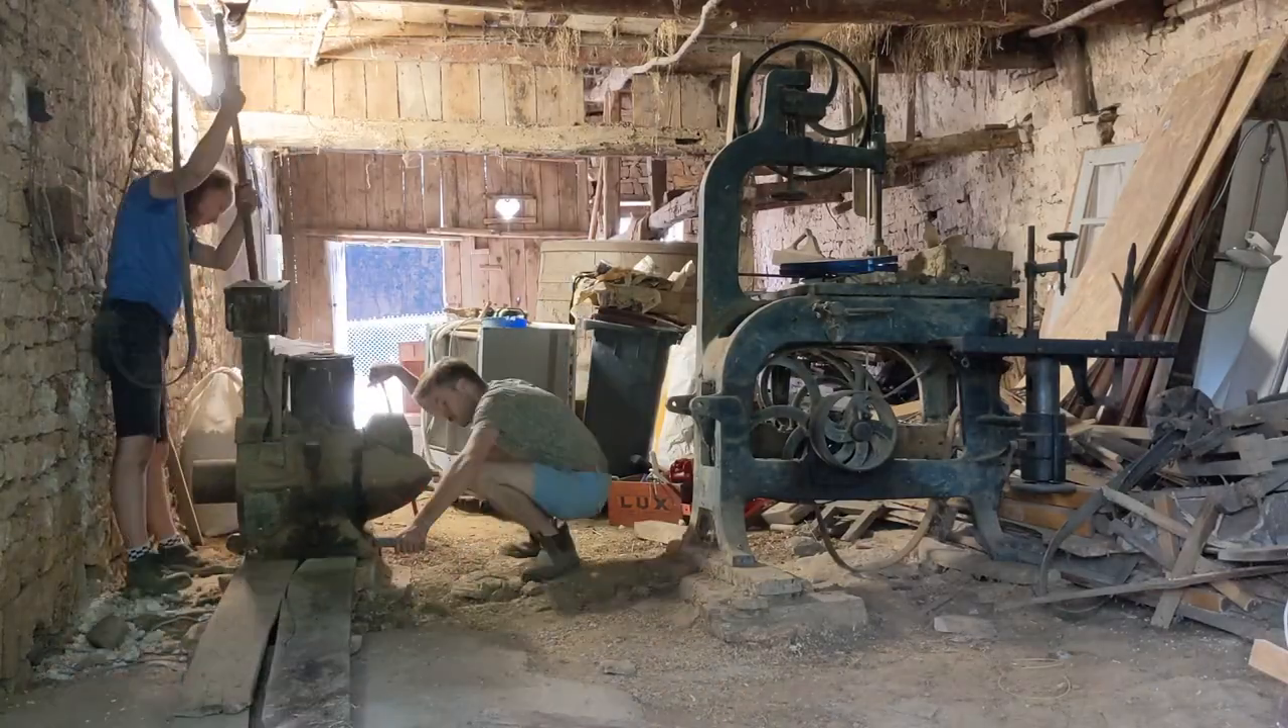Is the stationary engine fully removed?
No.